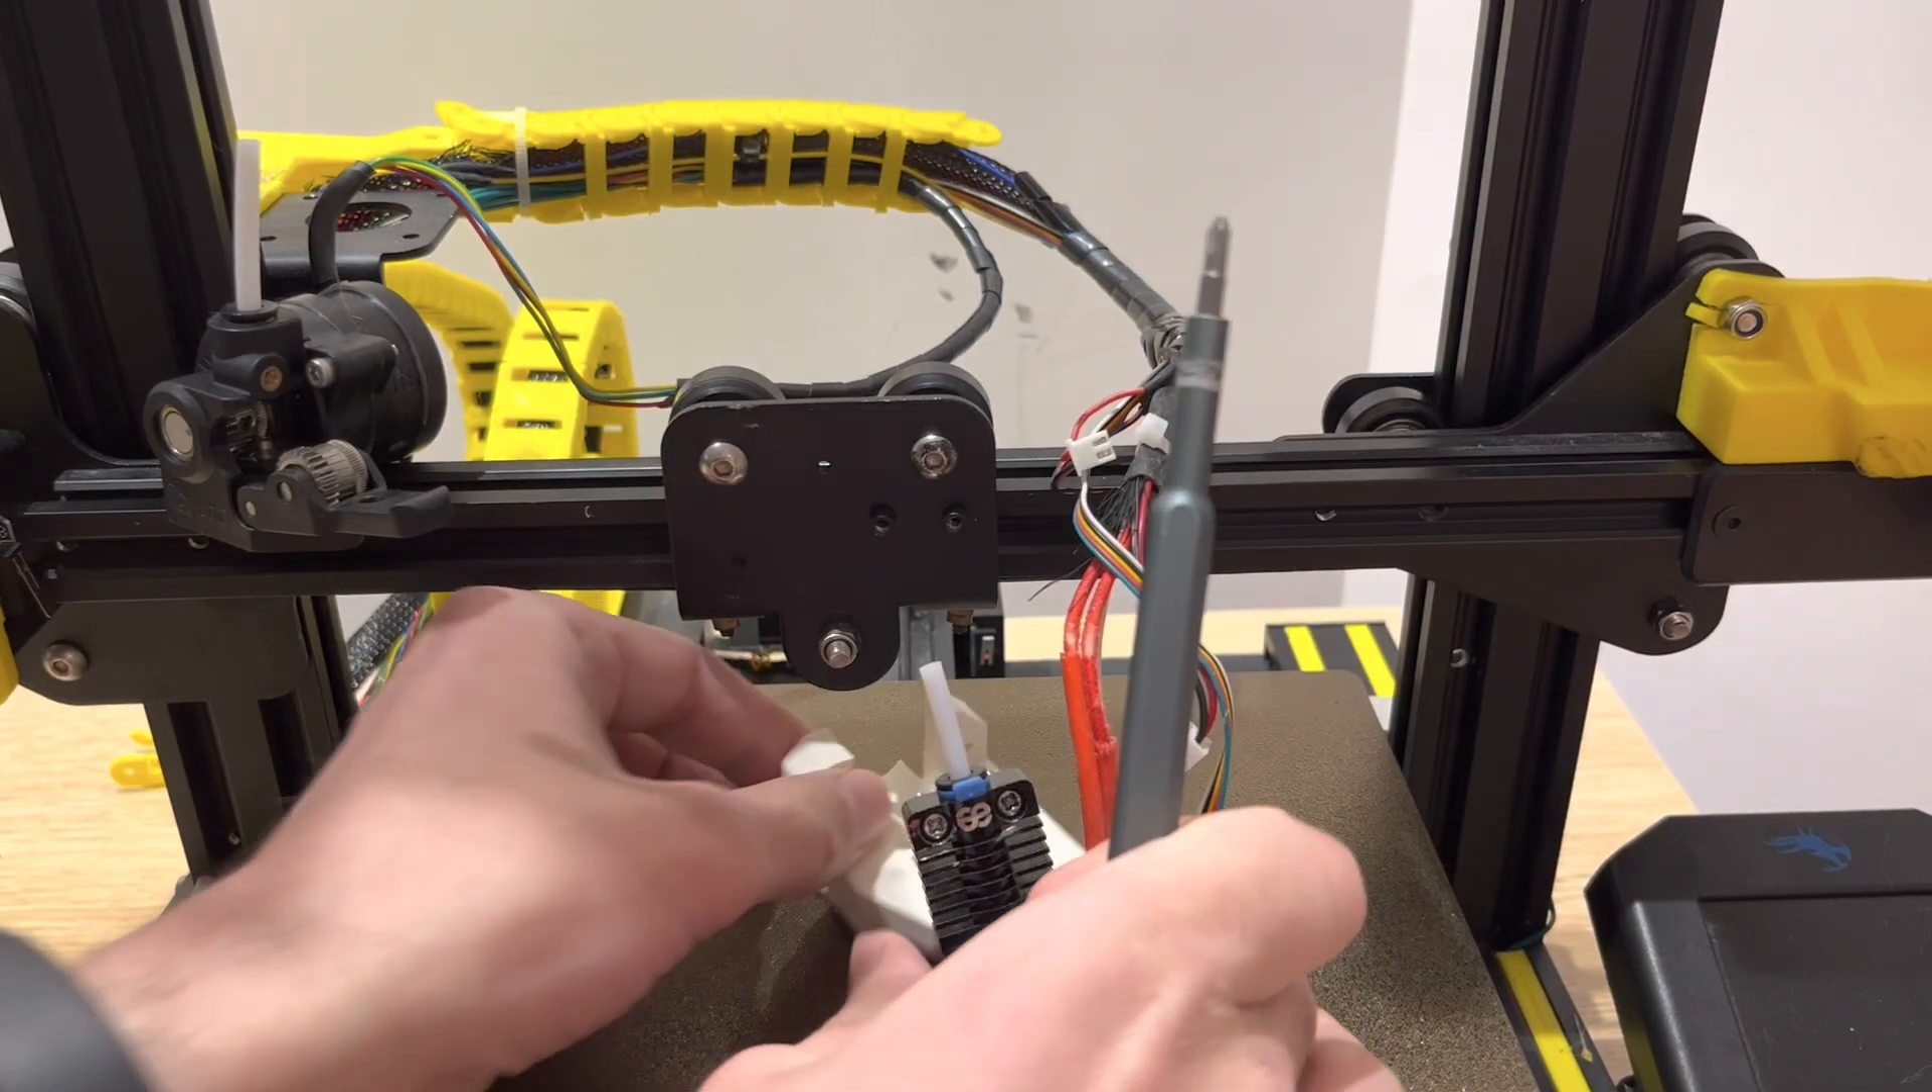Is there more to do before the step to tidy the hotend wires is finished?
Yes.